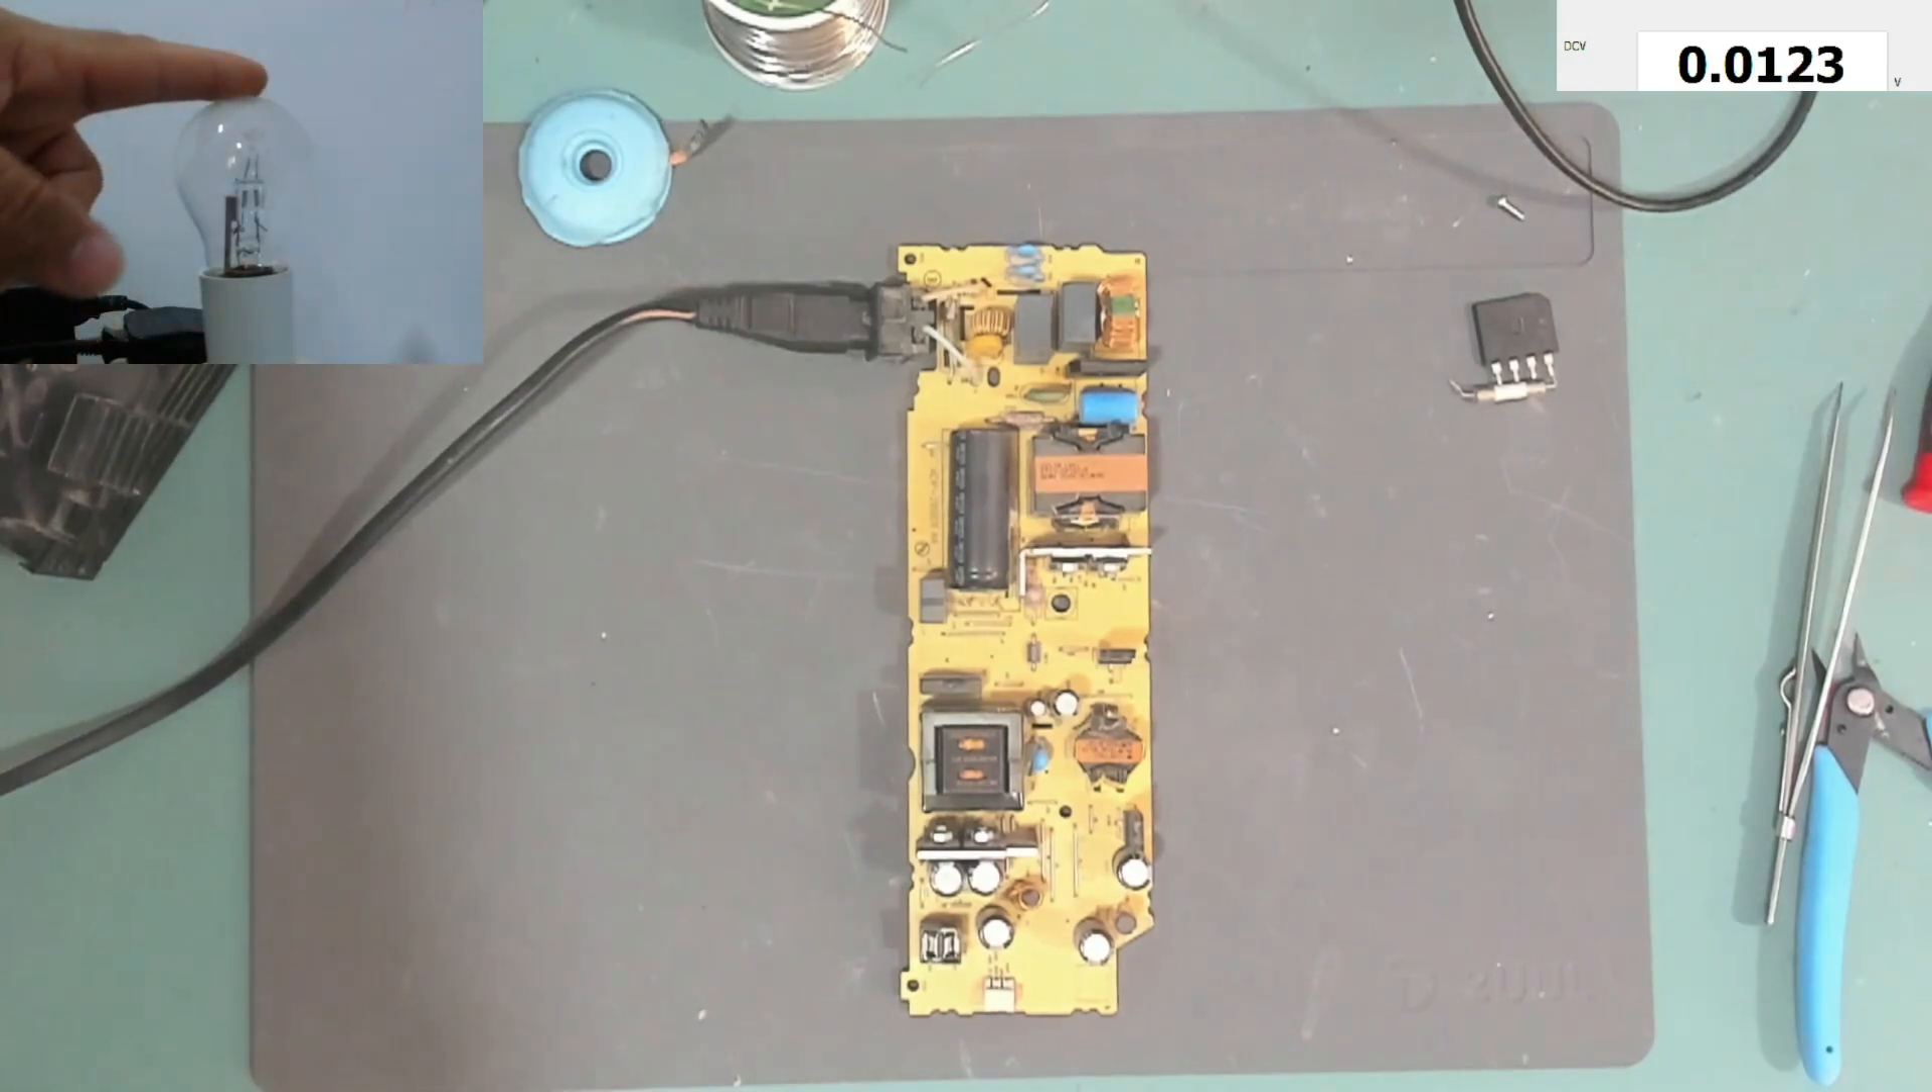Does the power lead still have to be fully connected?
No.